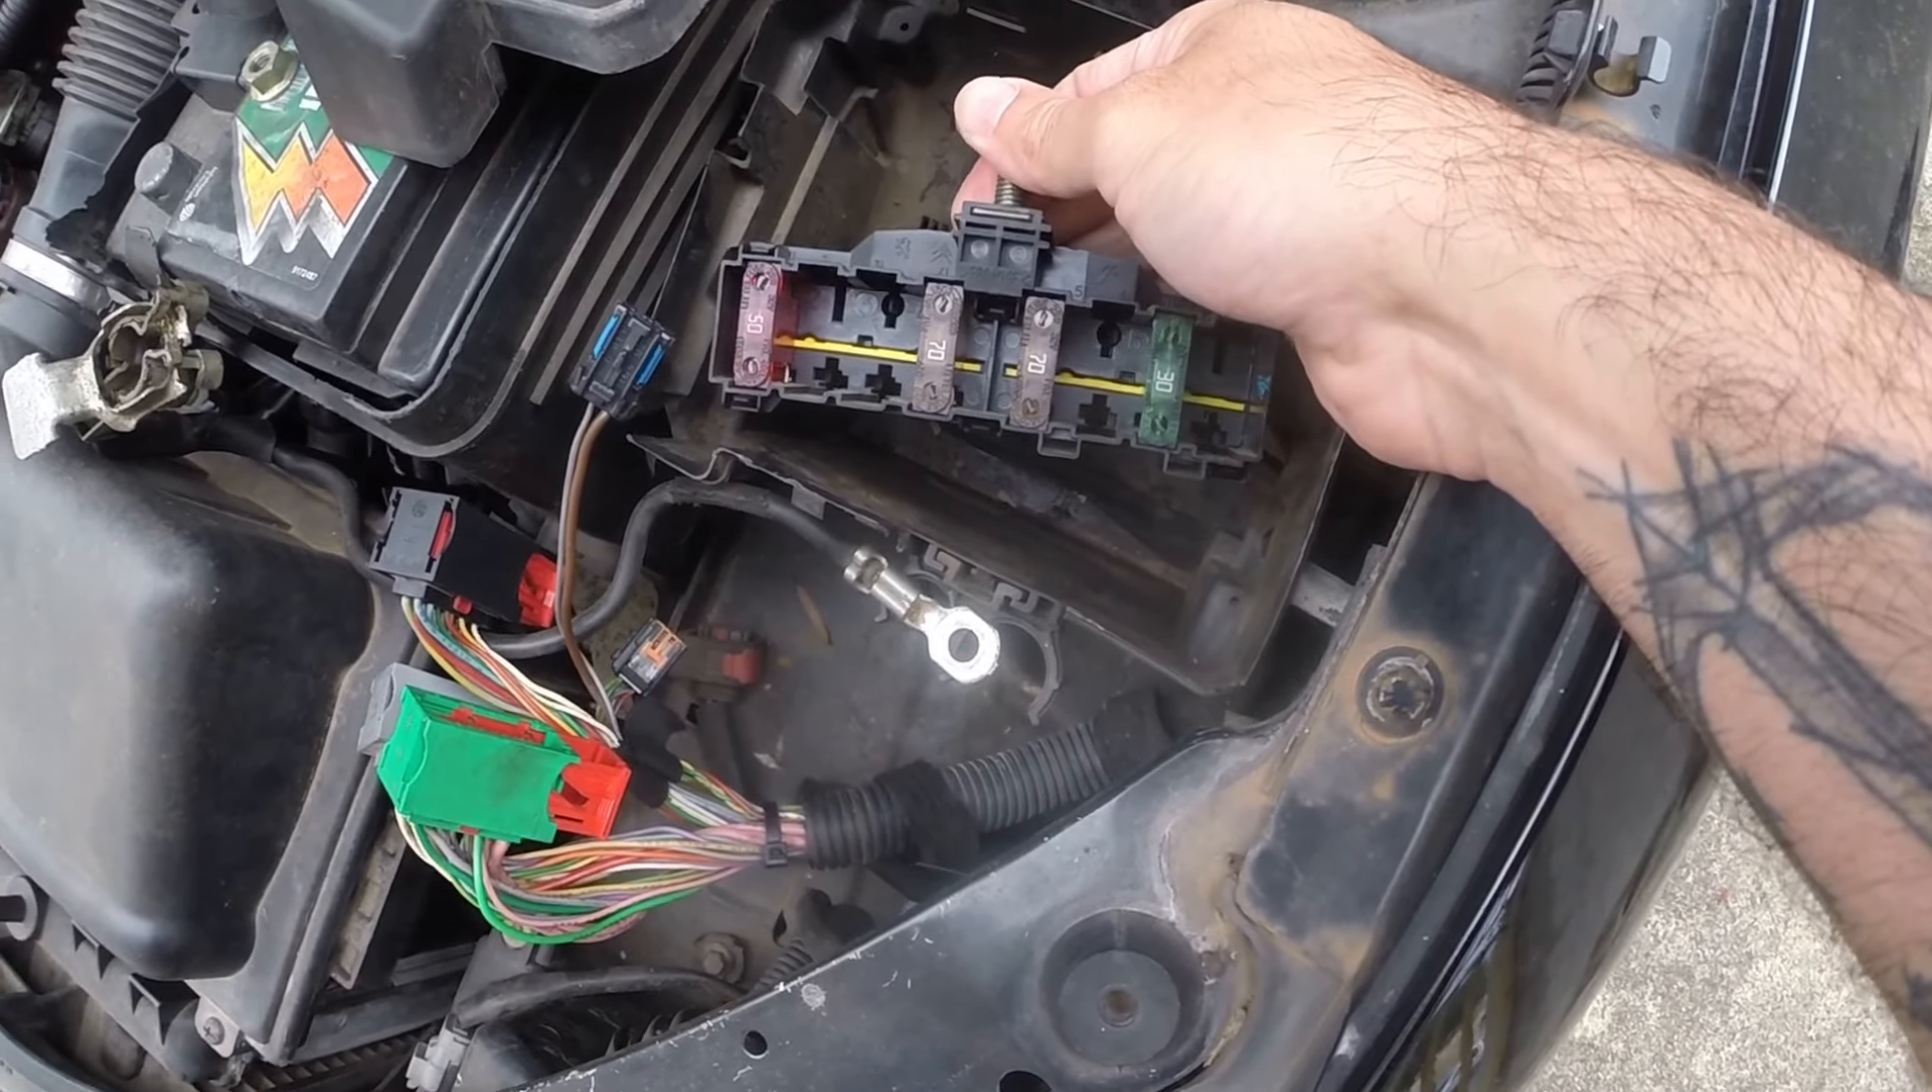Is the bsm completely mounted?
No.